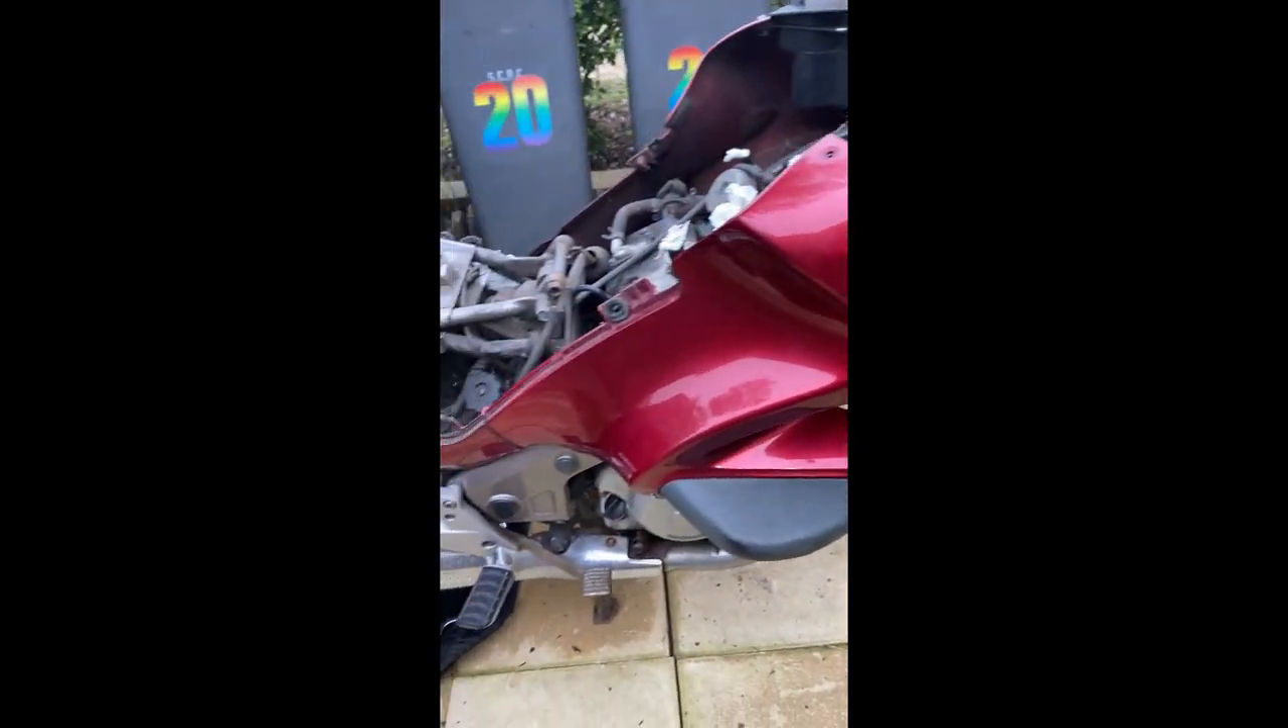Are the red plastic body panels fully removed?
No.